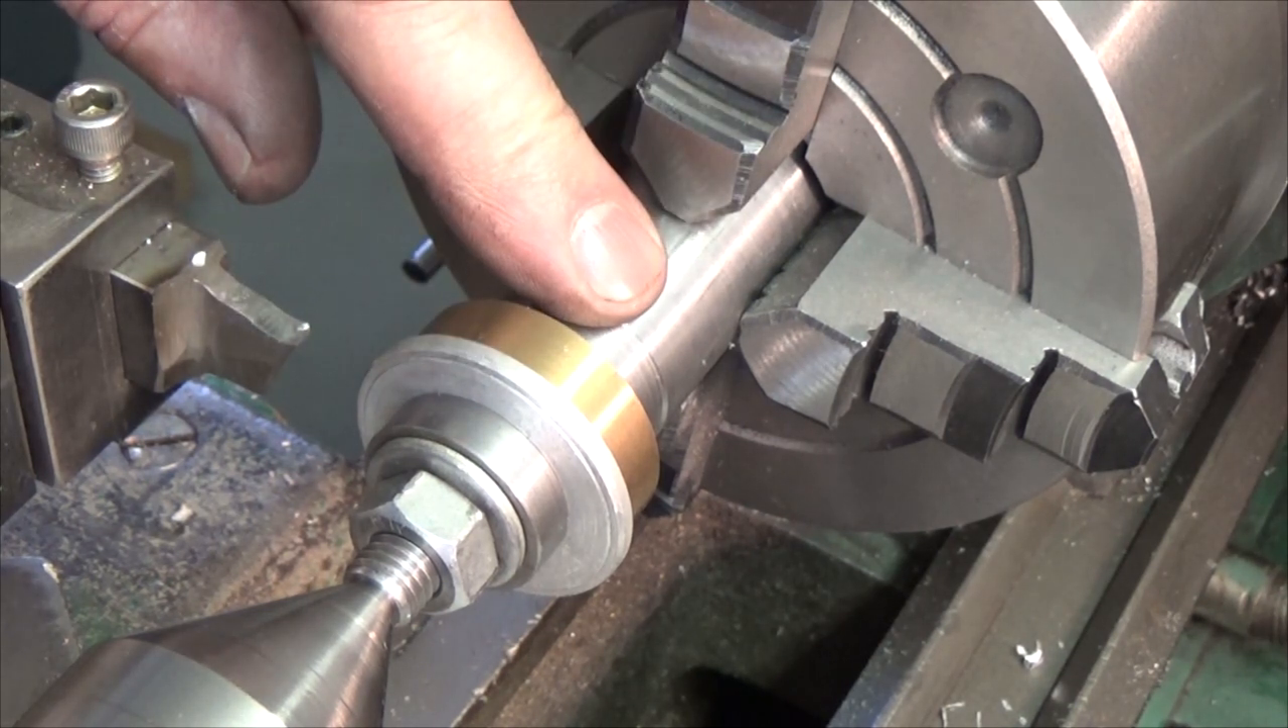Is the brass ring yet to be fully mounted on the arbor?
No.